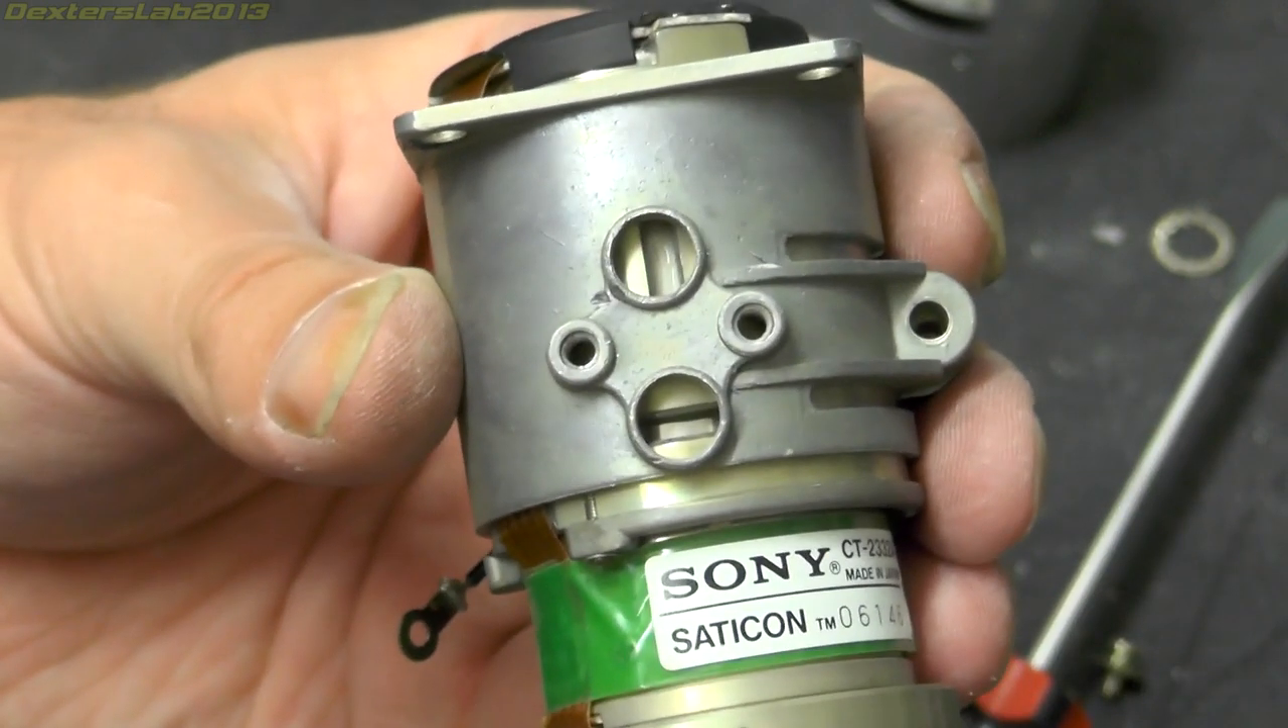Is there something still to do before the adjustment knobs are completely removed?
No.